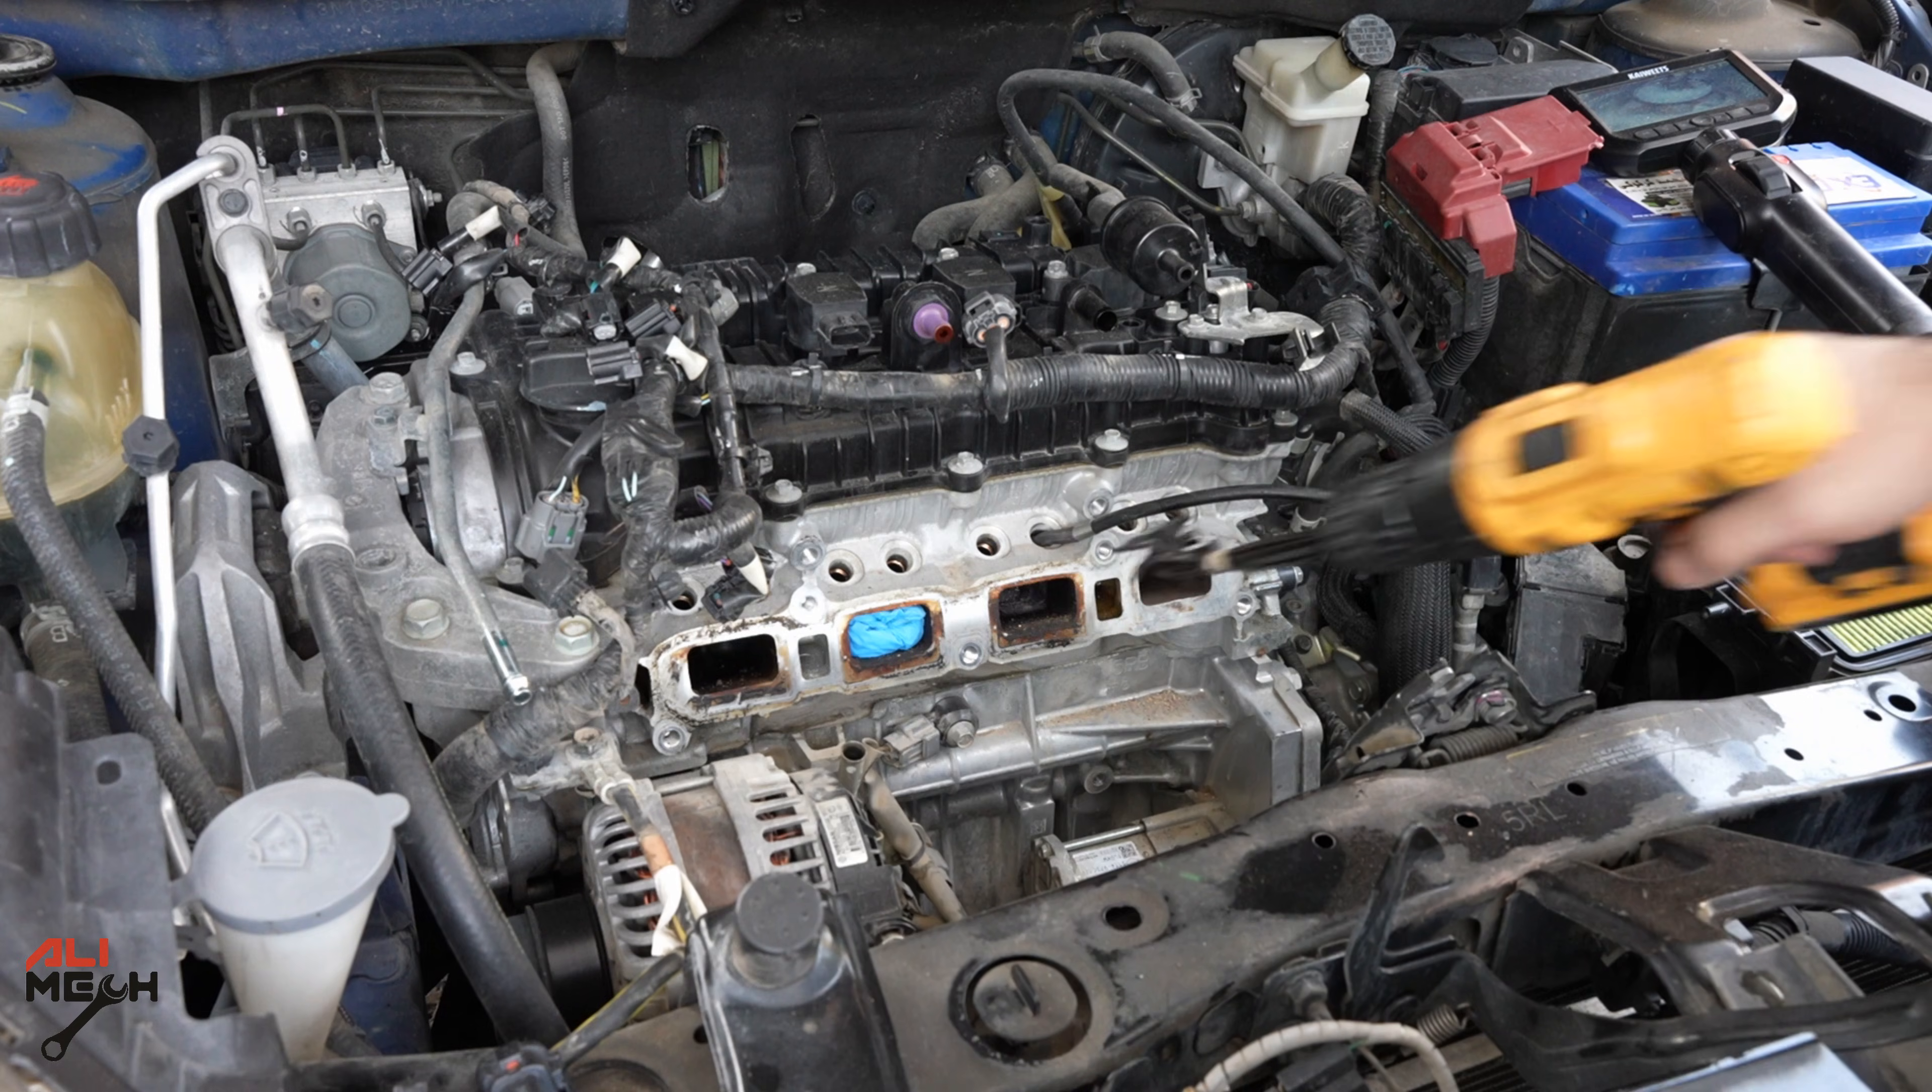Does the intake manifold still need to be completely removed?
No.